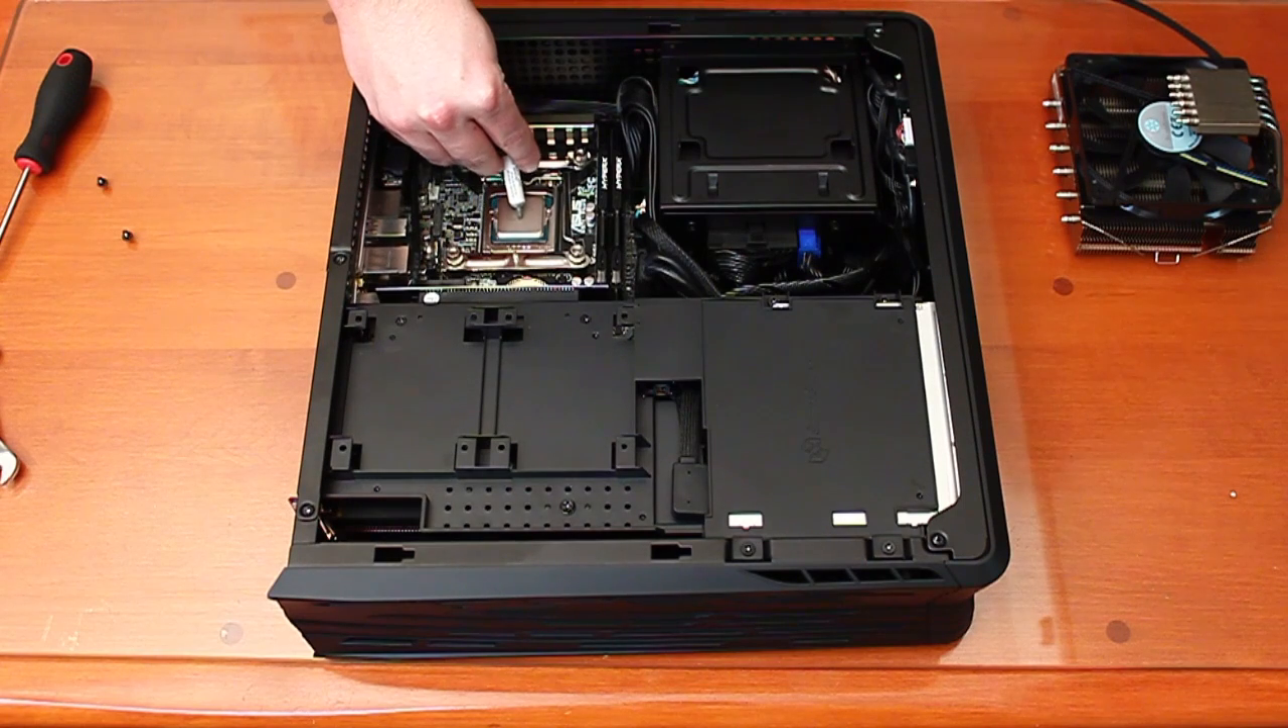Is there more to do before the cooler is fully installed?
Yes.